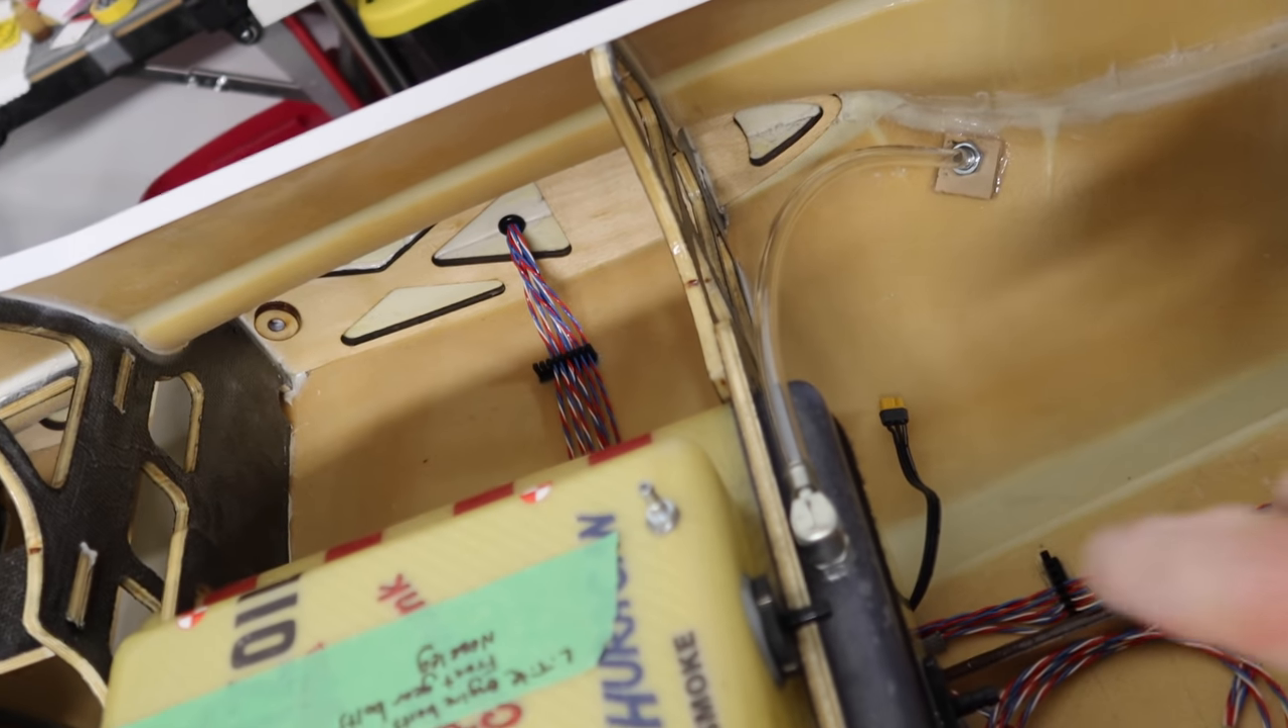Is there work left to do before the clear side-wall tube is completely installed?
No.